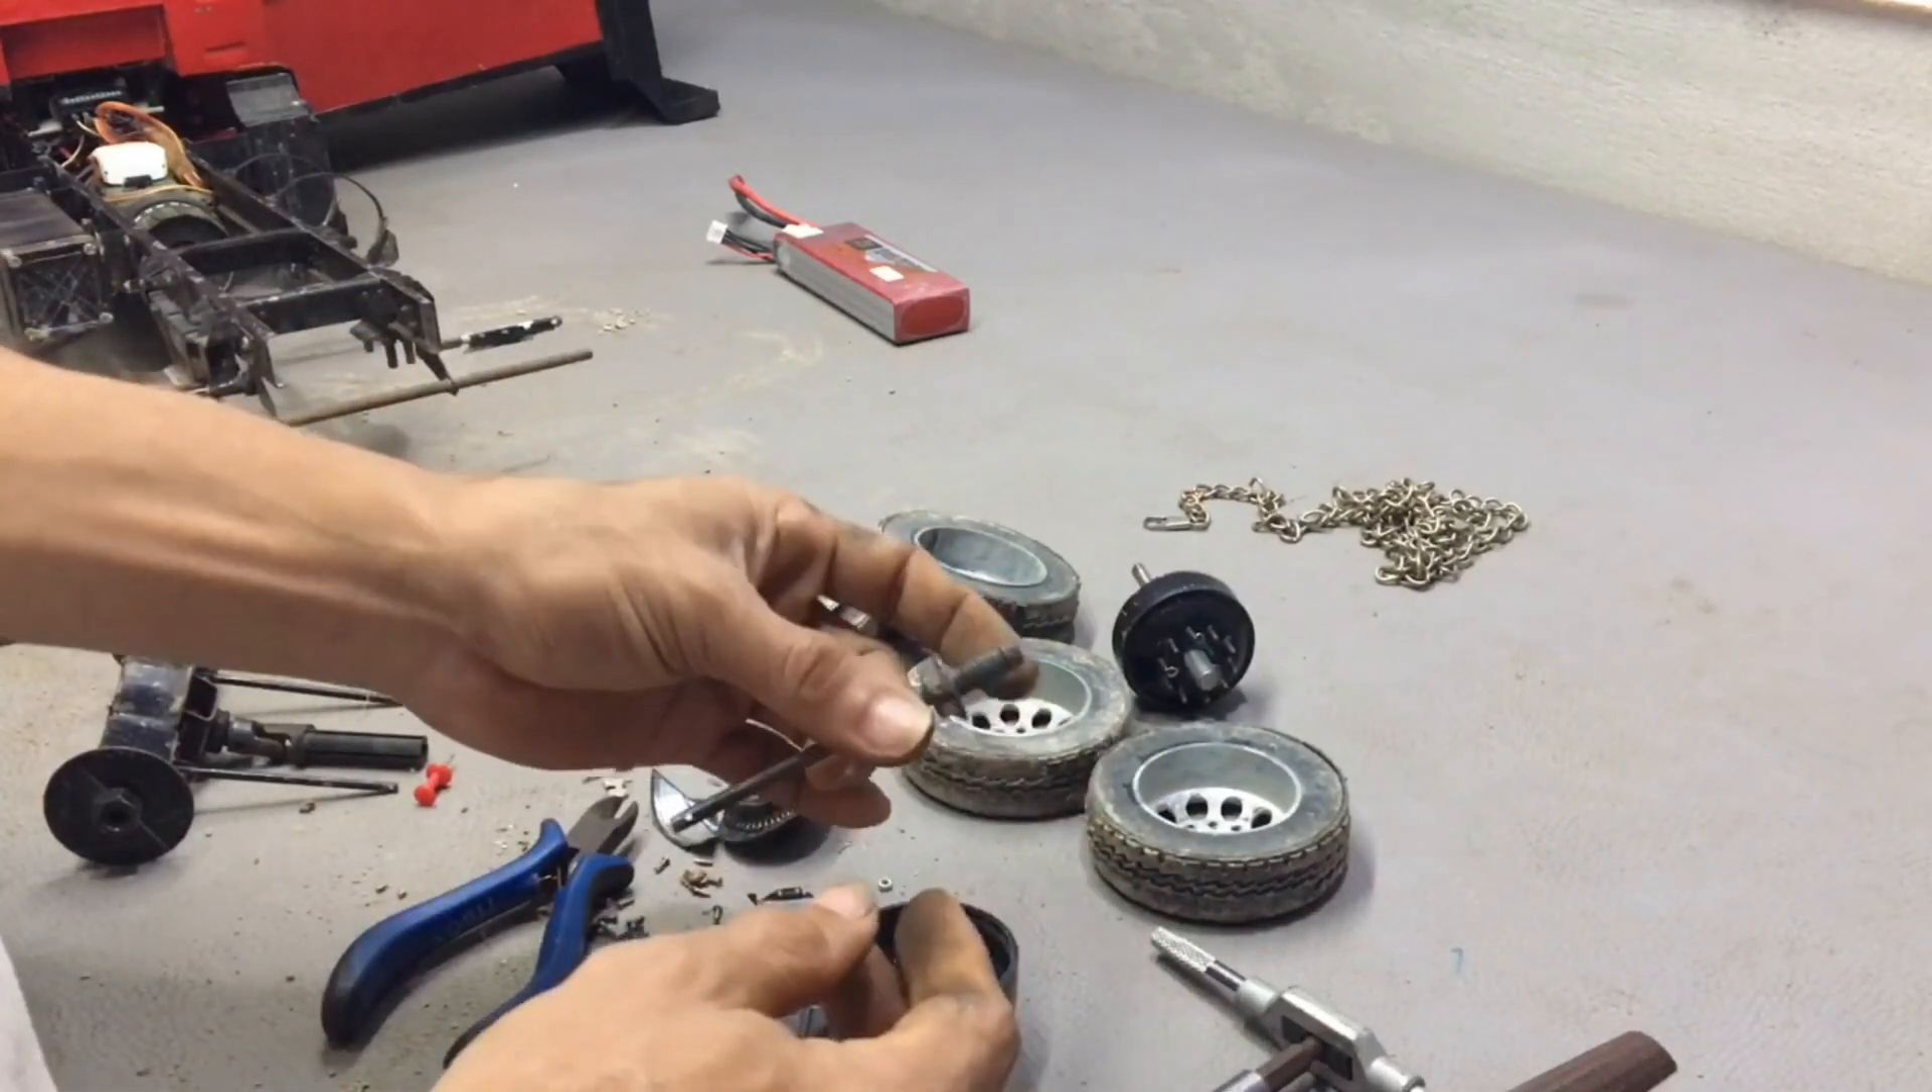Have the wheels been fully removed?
Yes.